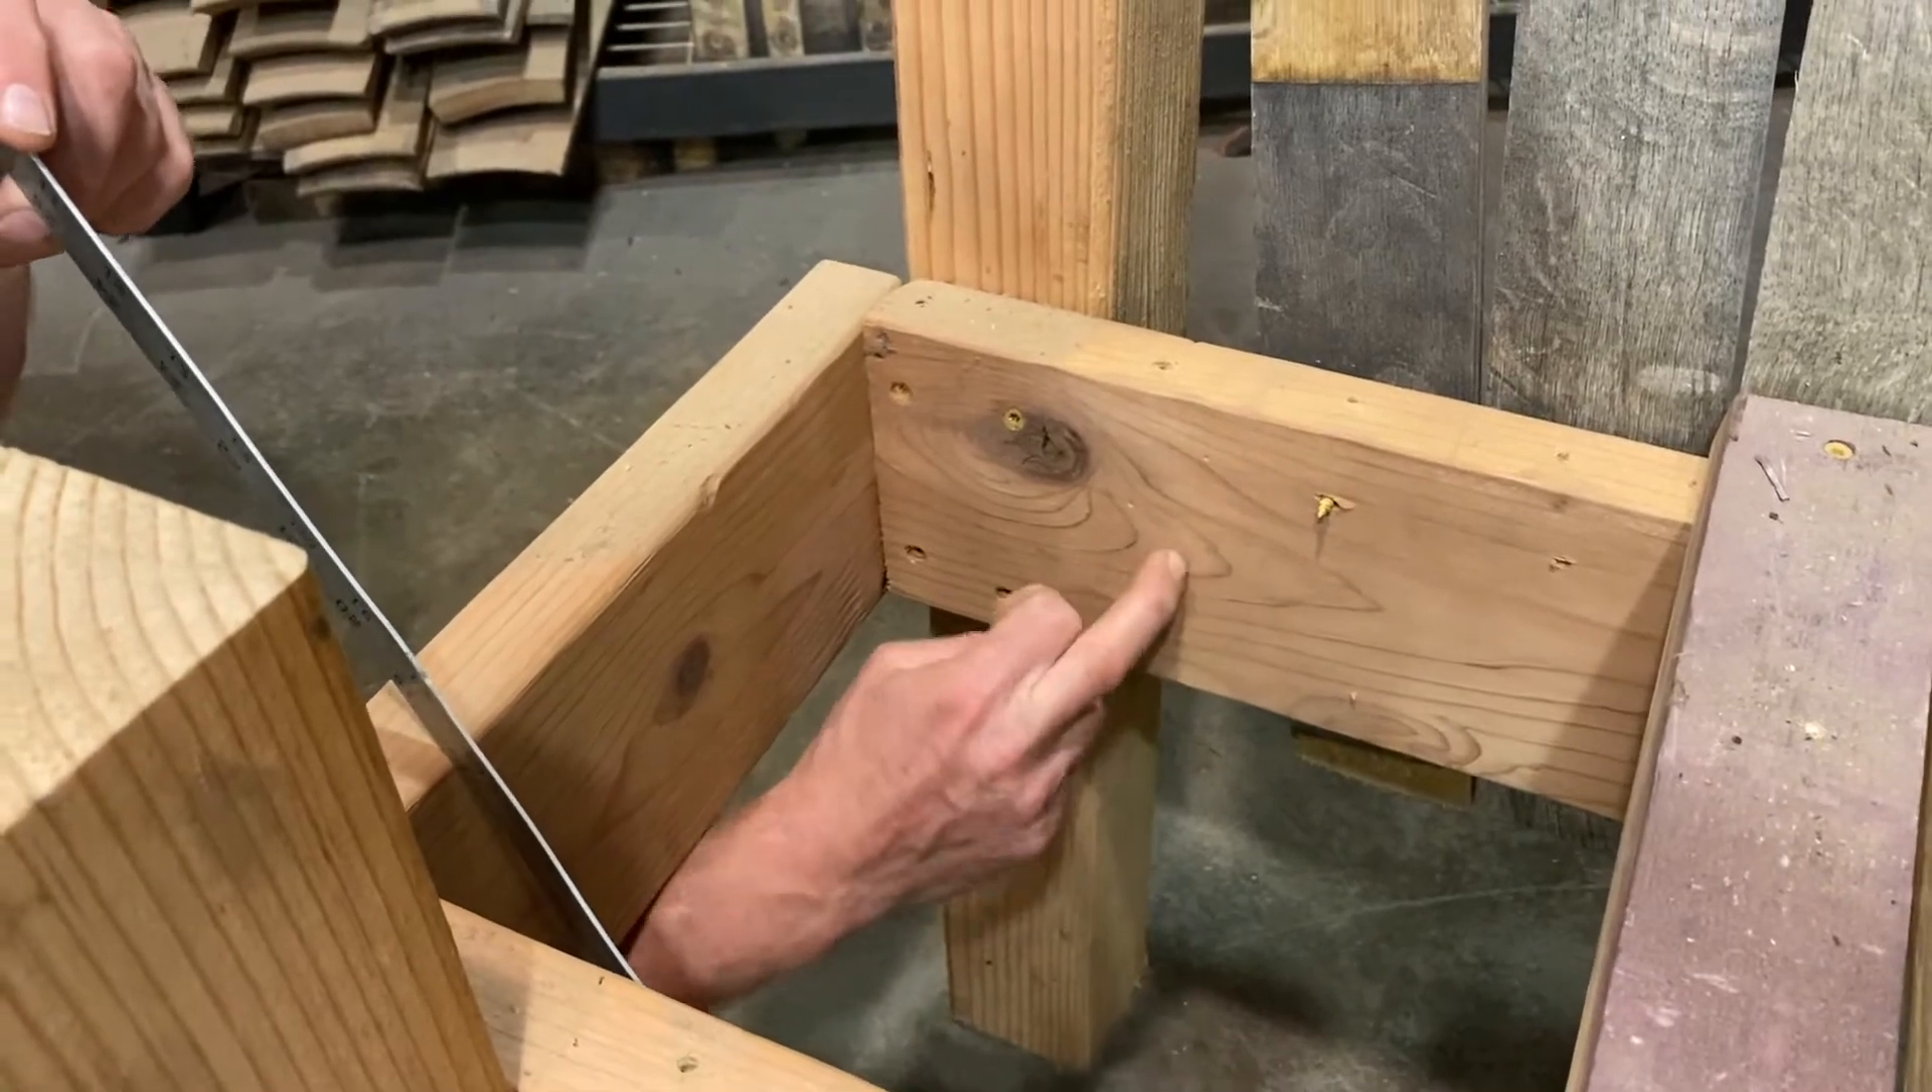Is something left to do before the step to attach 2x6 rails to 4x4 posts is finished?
No.